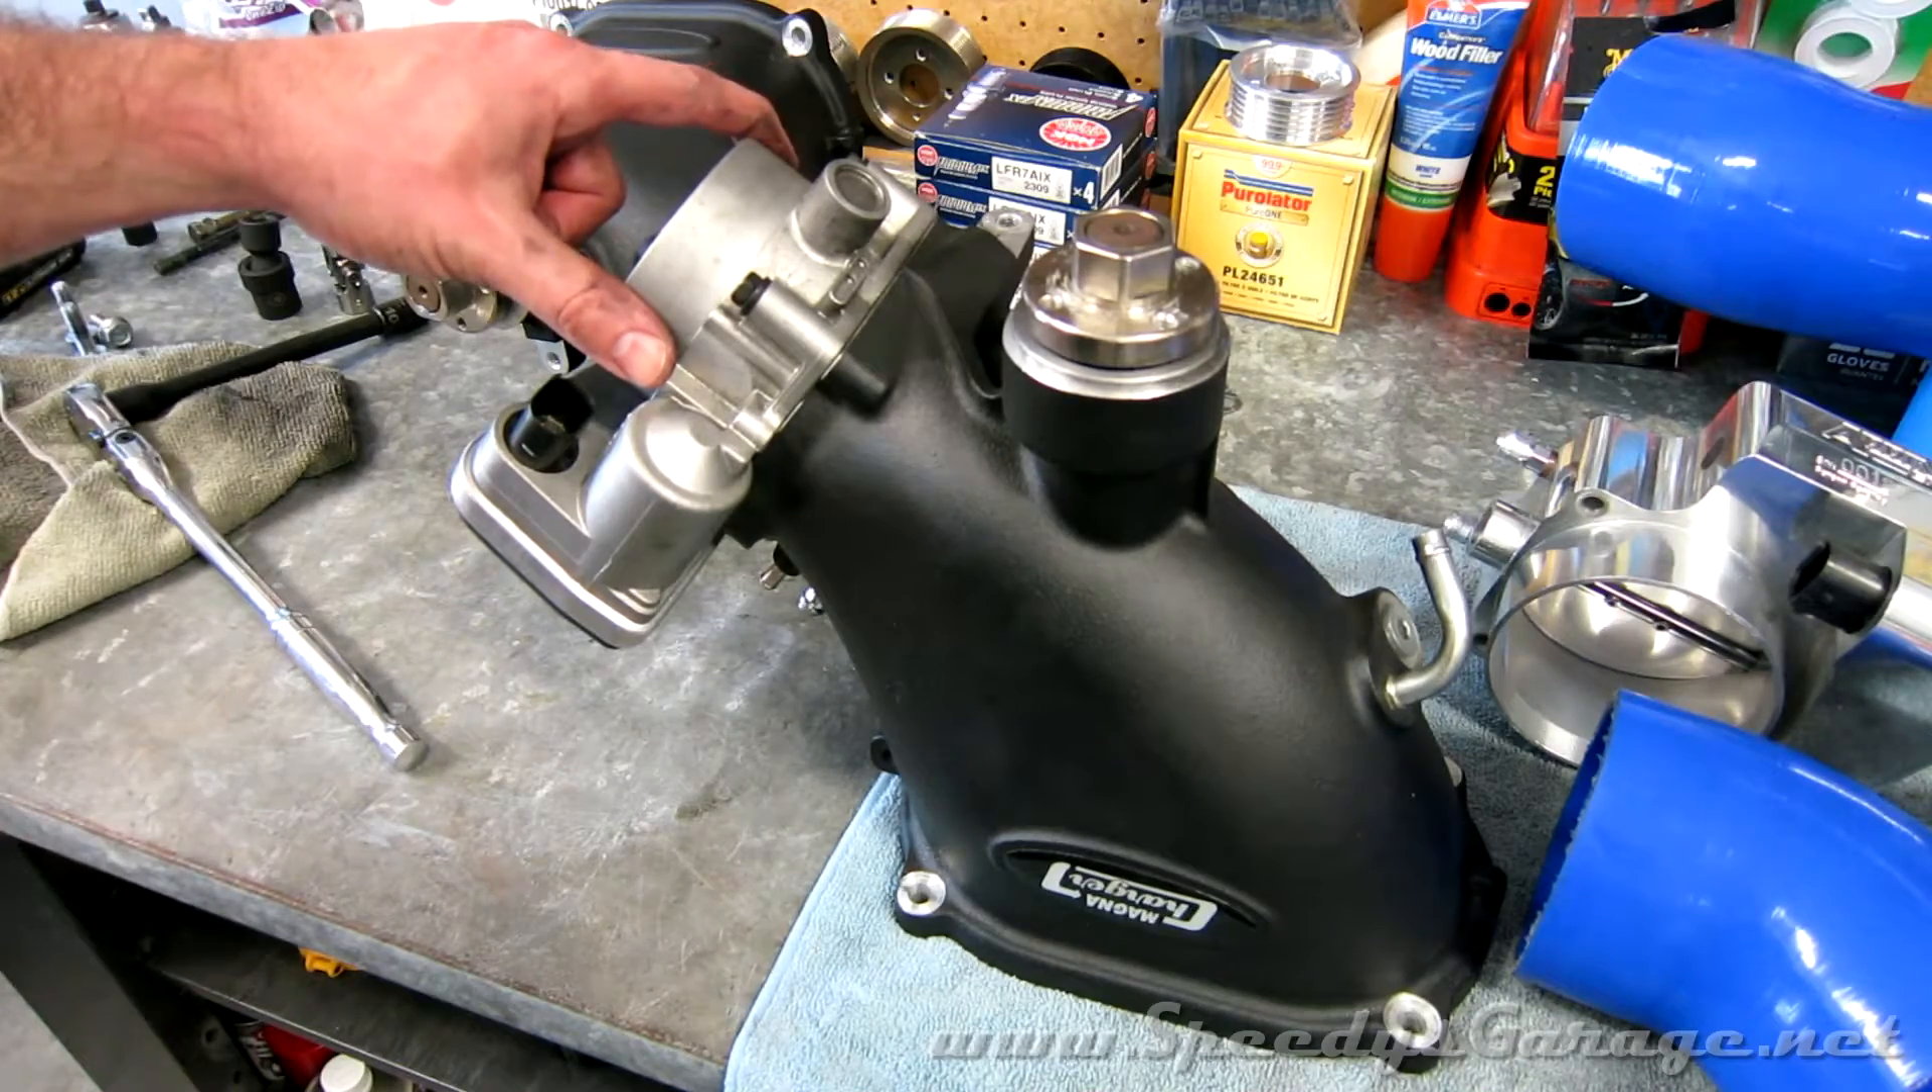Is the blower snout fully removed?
Yes.